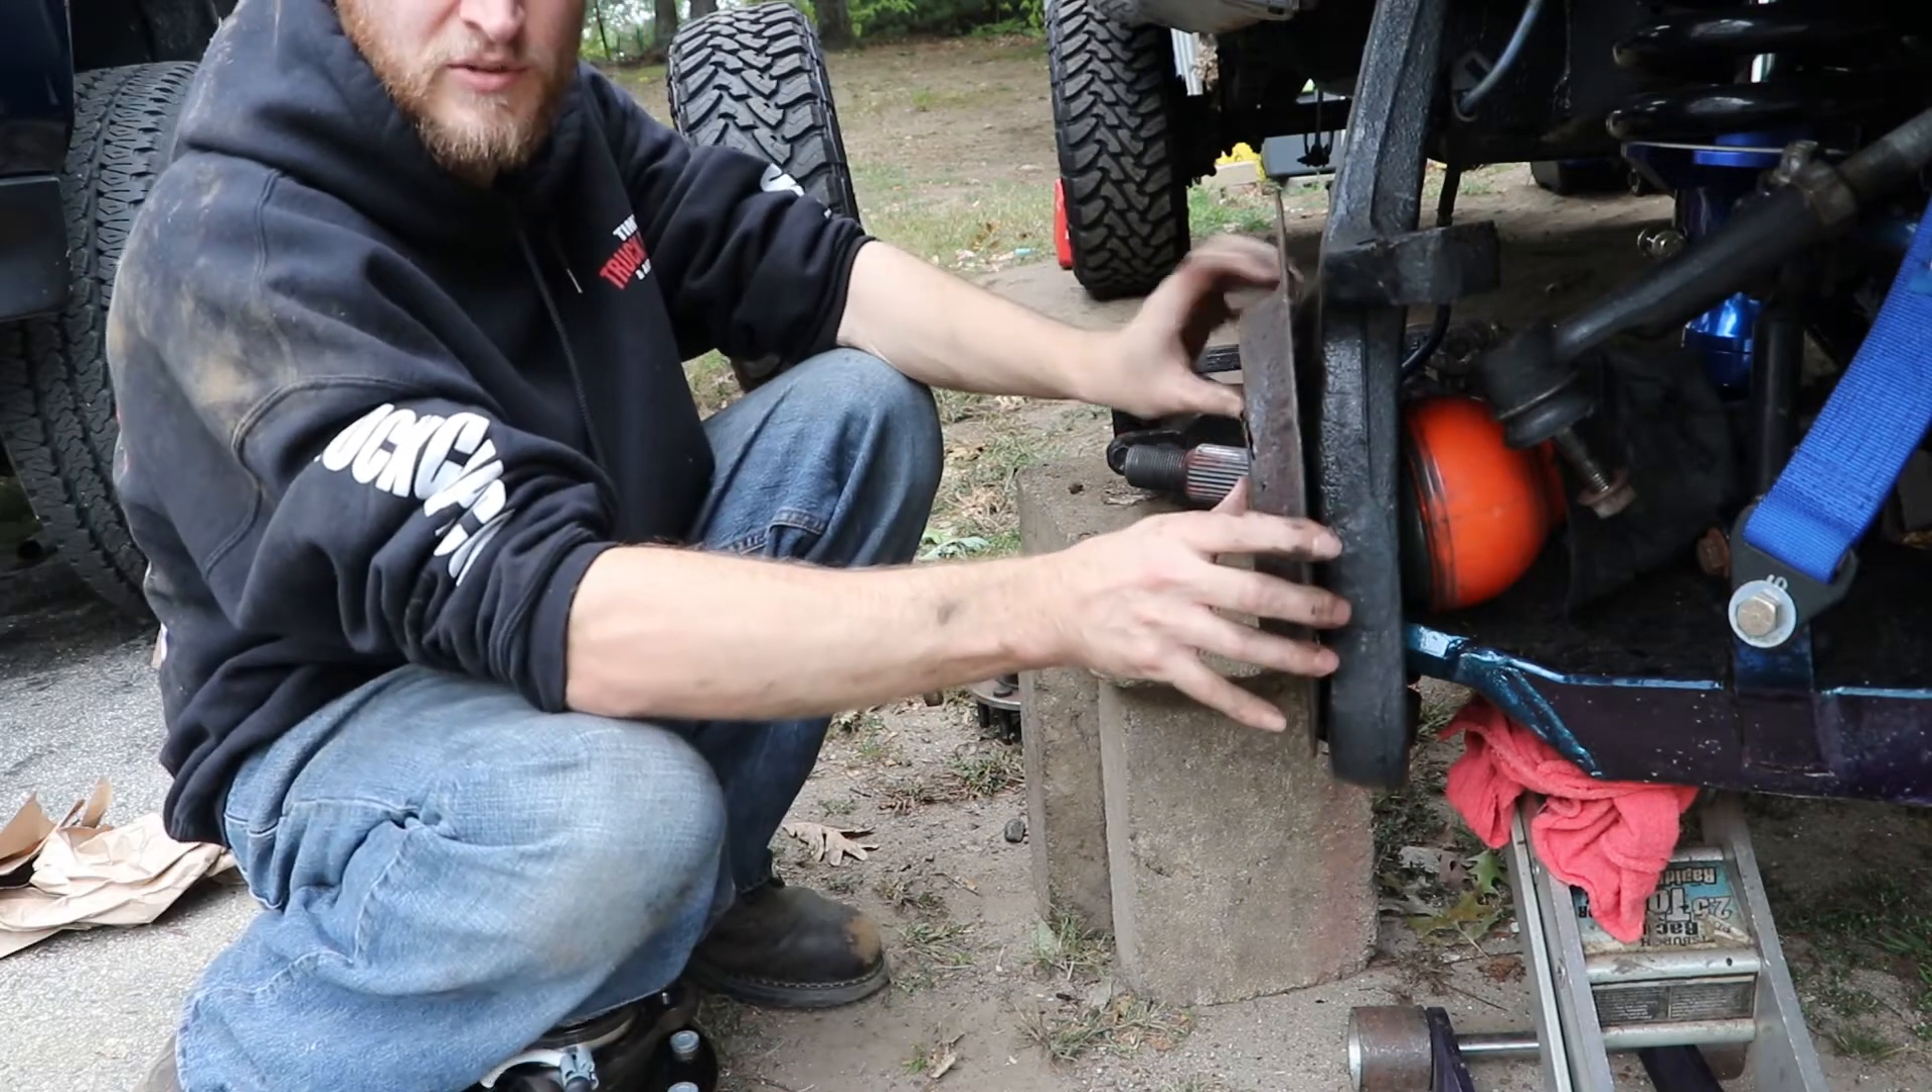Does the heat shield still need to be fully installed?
Yes.